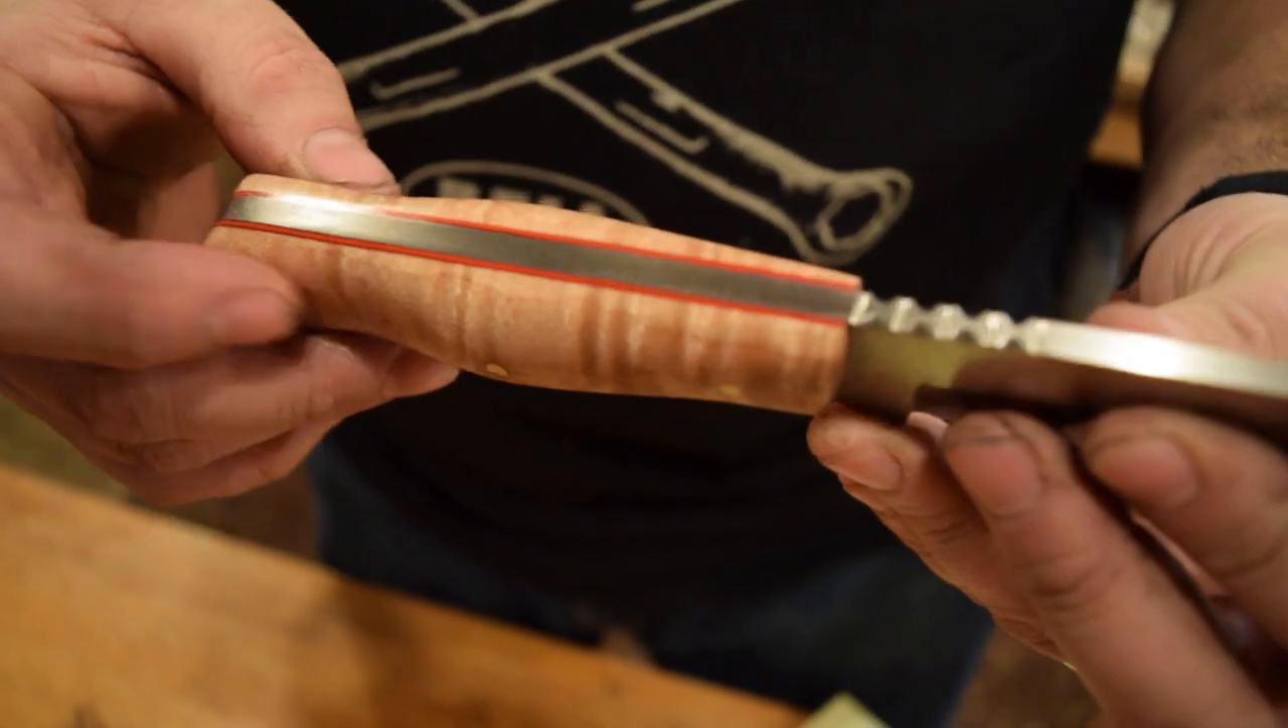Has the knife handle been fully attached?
Yes.